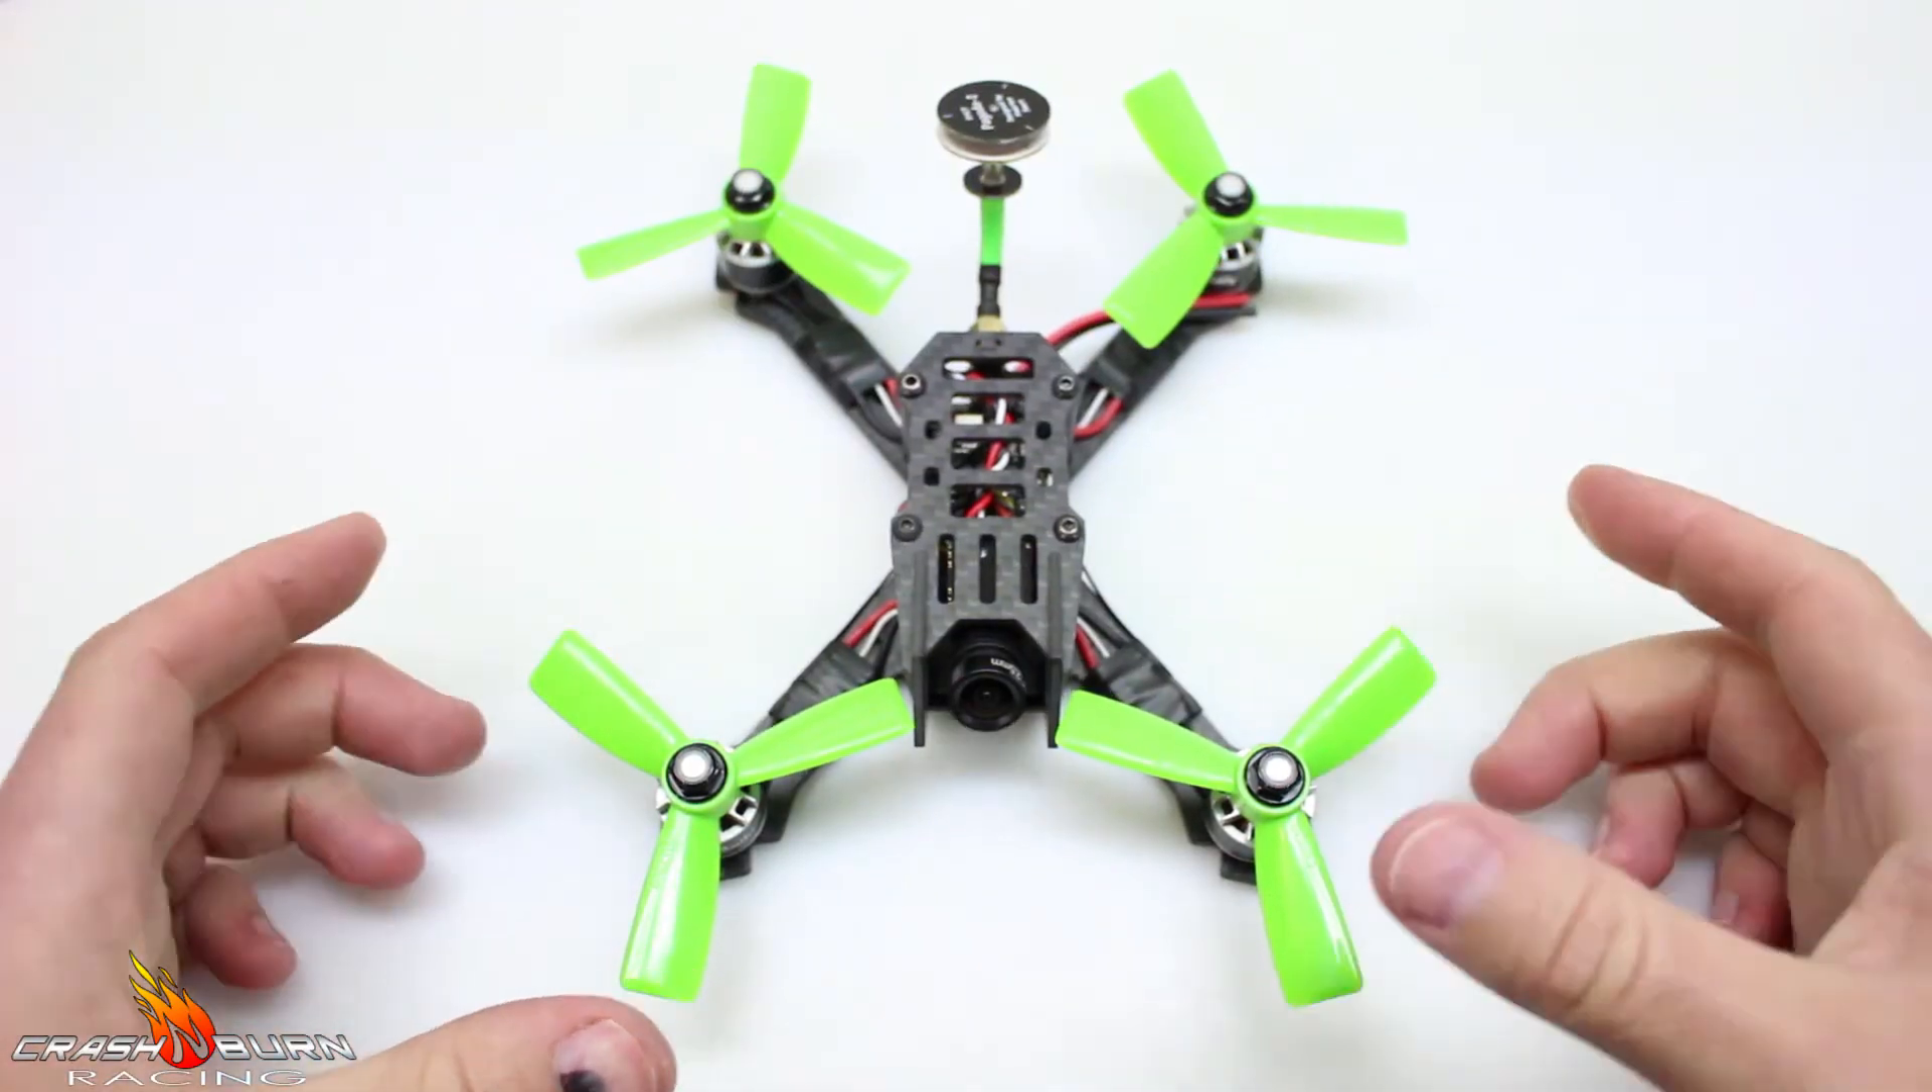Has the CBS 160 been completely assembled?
Yes.